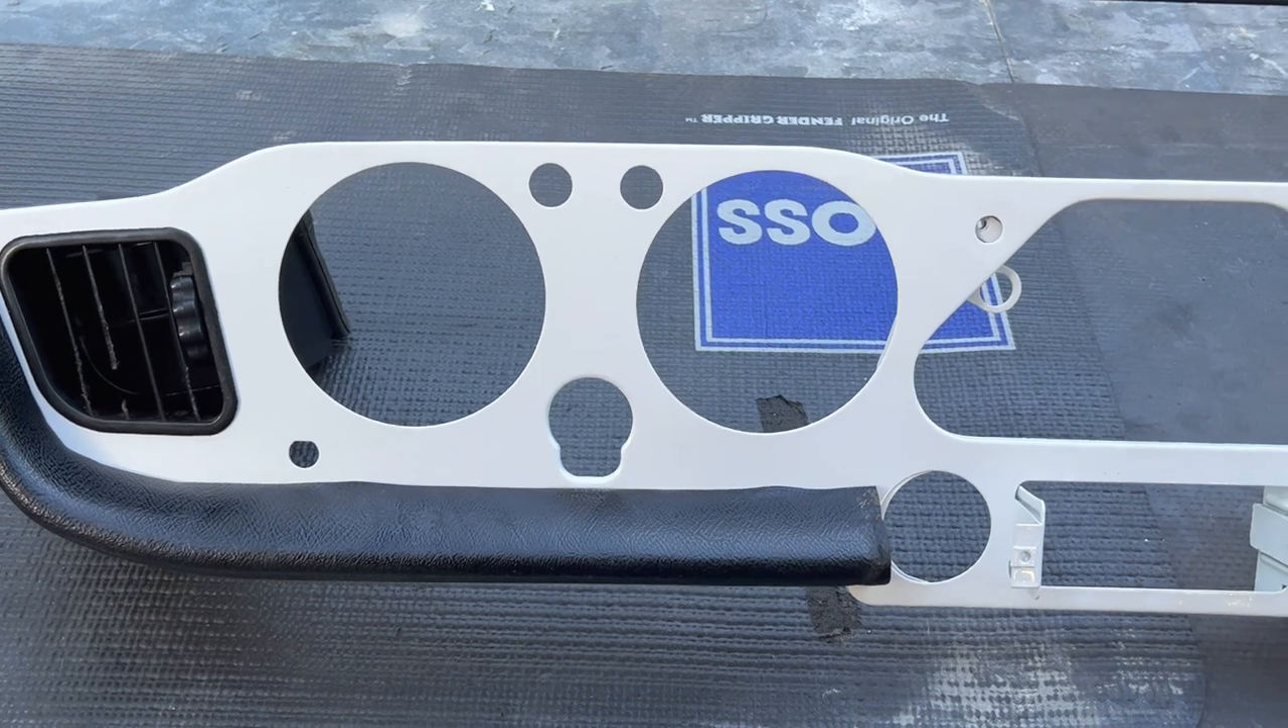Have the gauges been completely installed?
No.